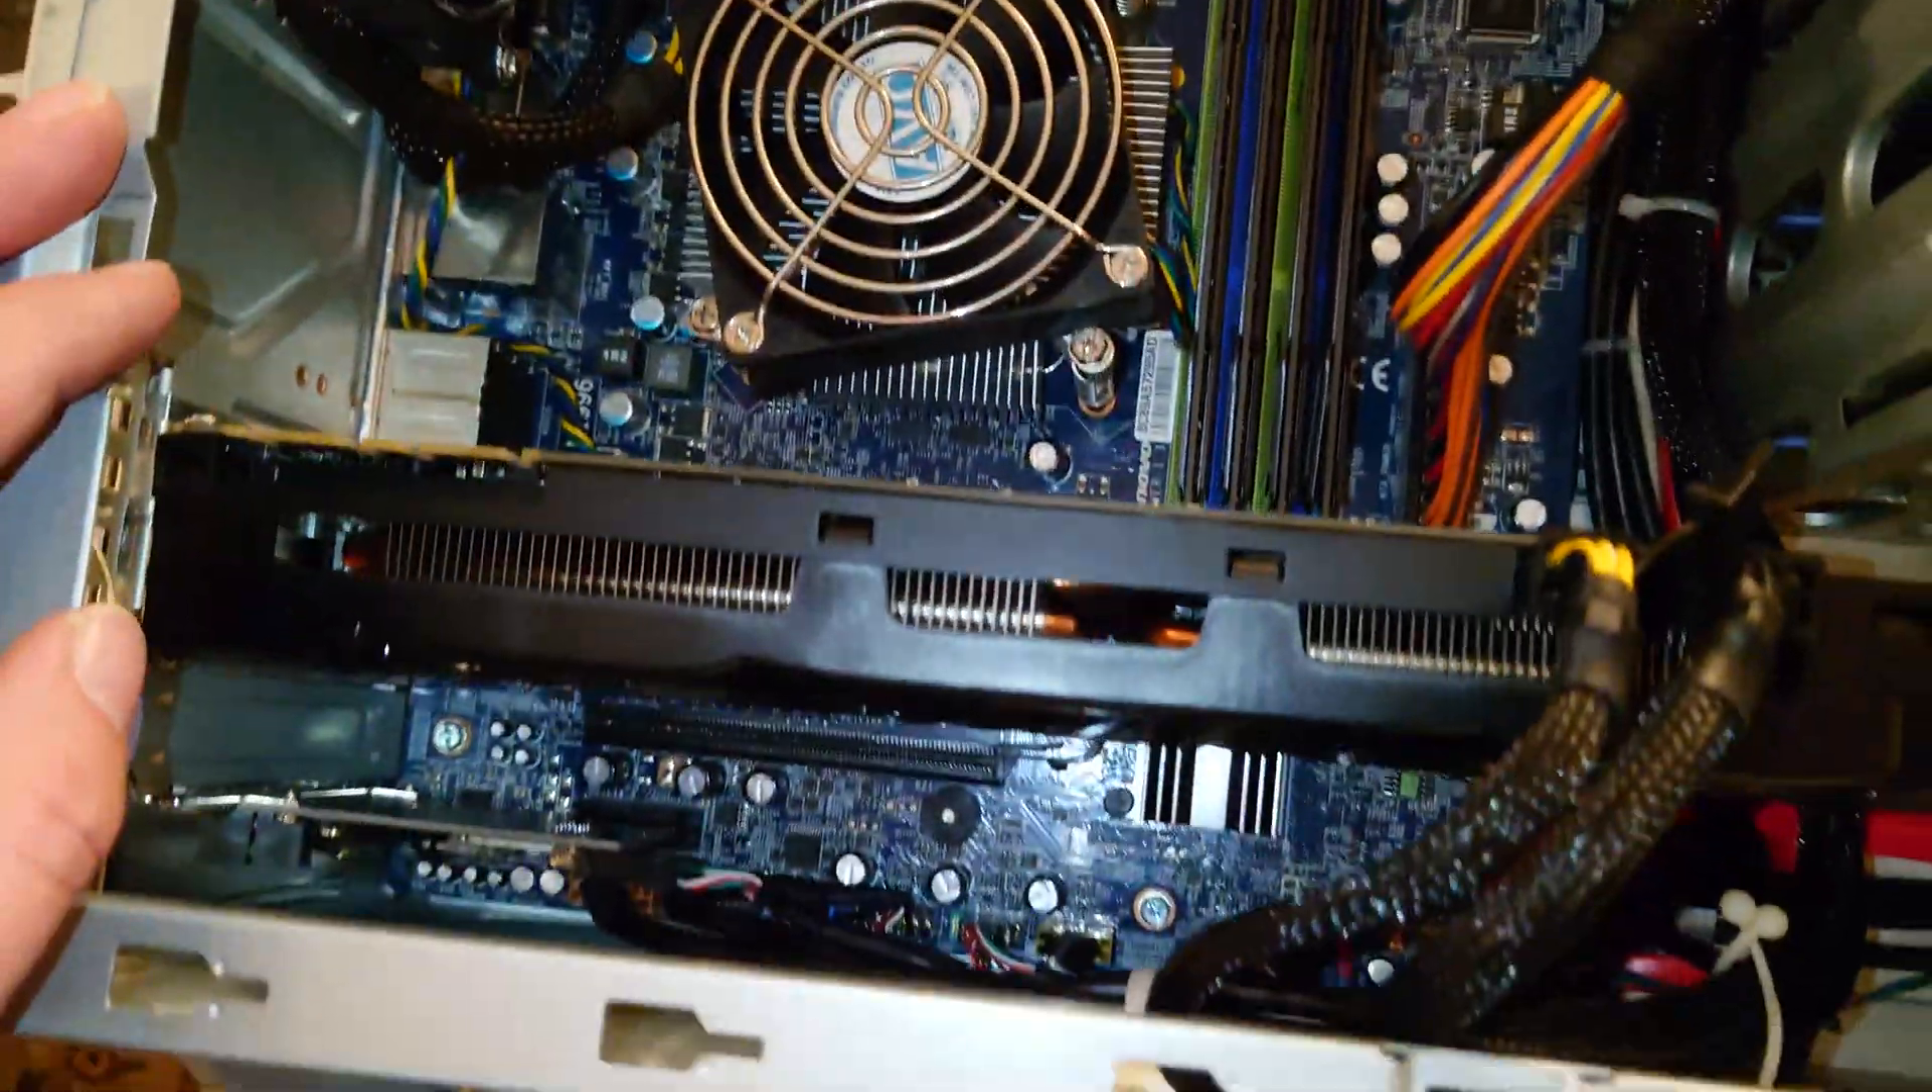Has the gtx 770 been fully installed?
Yes.